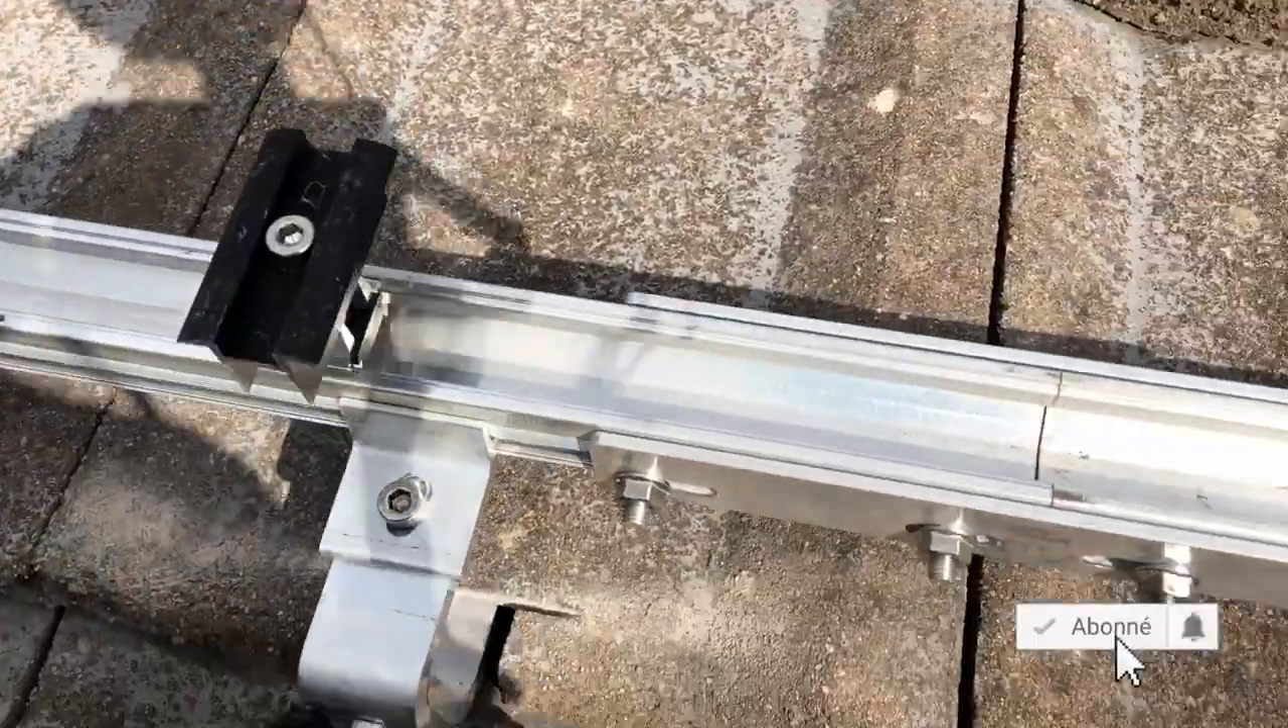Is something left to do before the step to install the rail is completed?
No.